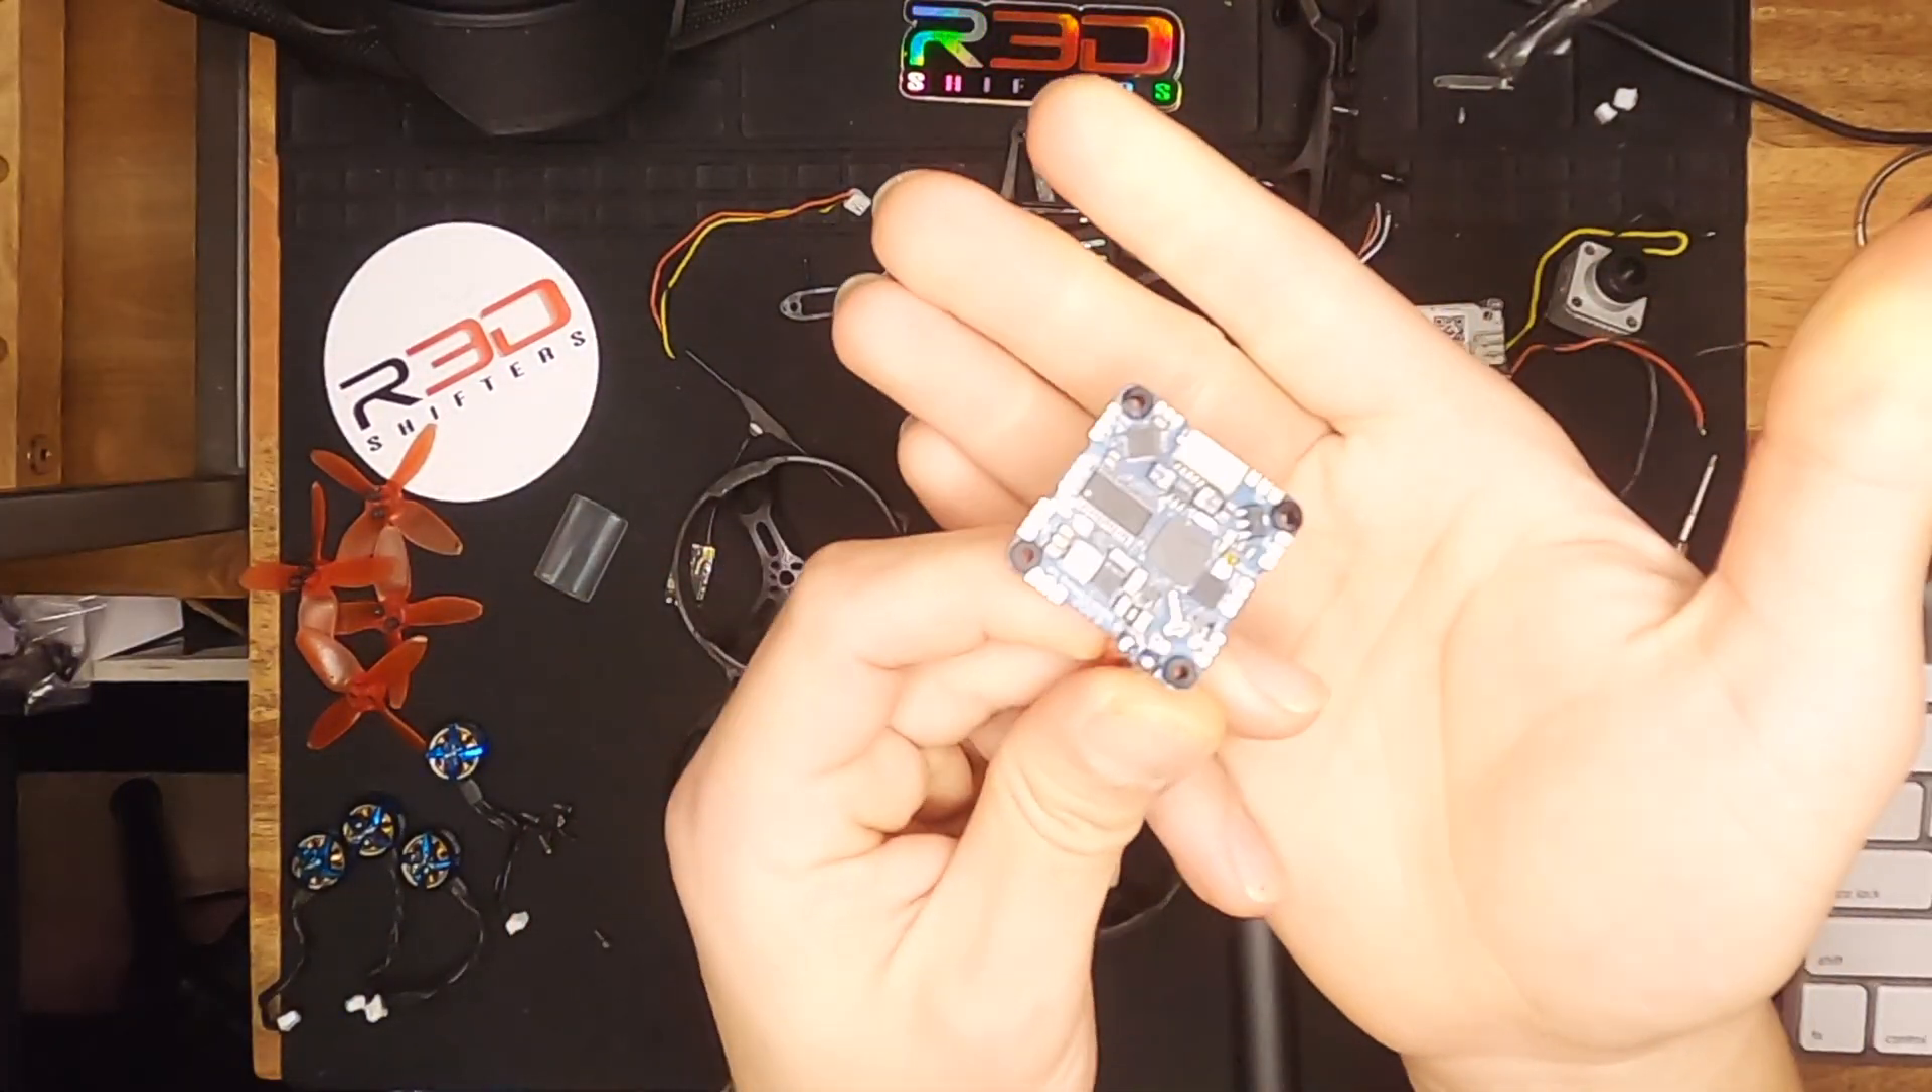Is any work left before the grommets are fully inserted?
No.